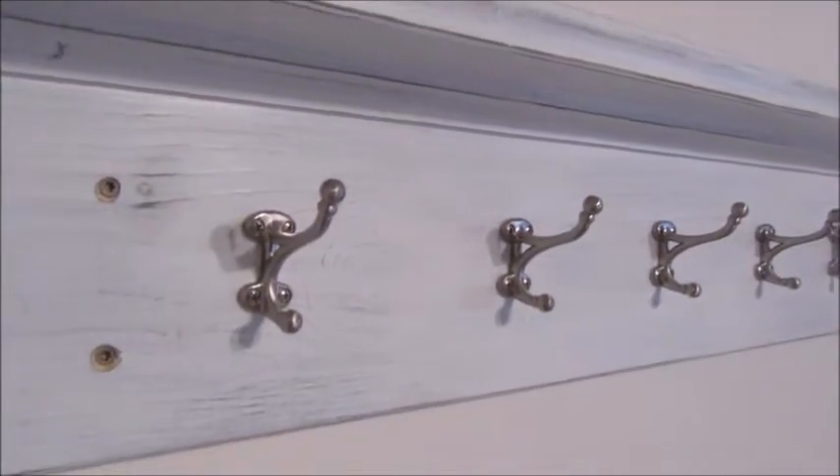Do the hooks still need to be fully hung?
No.